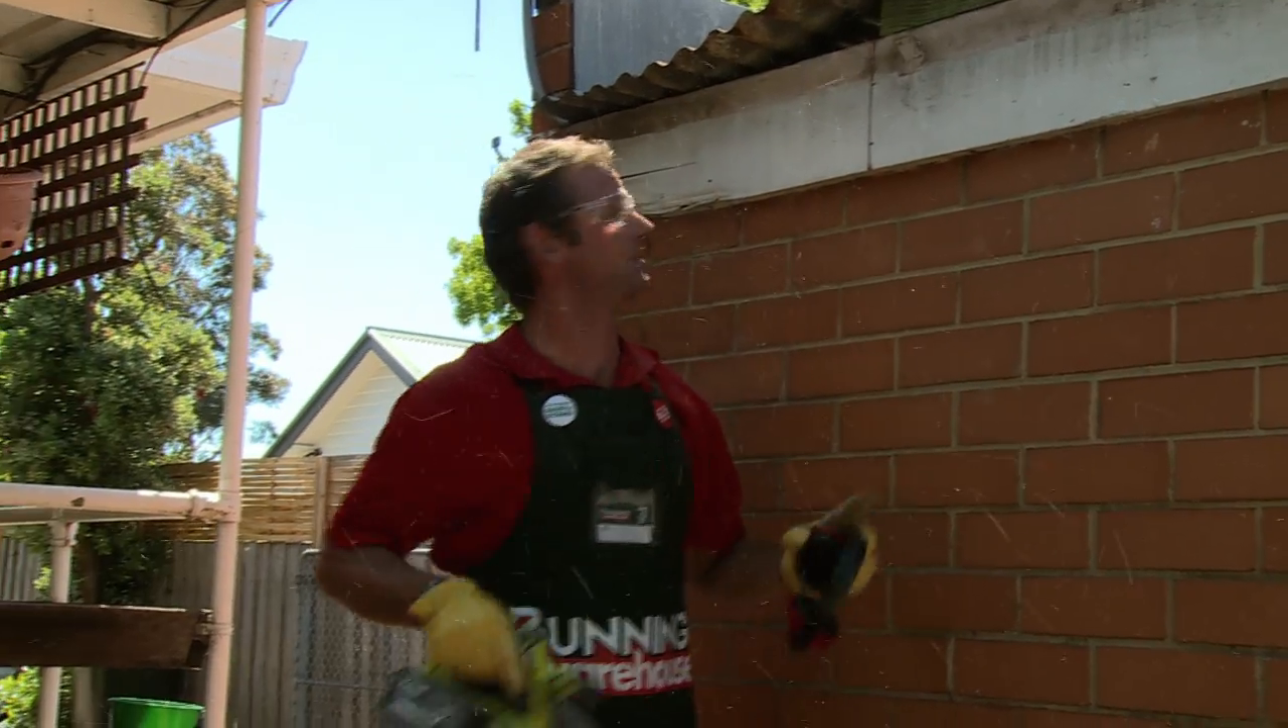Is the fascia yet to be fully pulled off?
Yes.